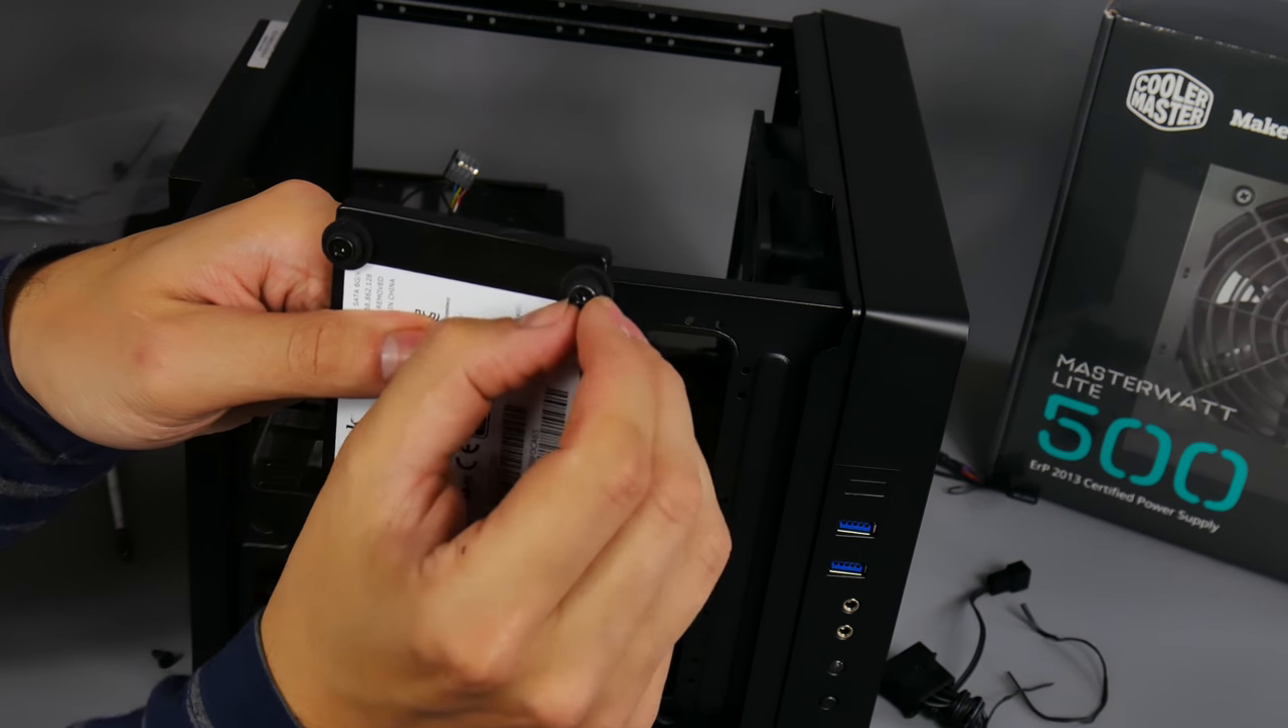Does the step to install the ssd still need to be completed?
Yes.